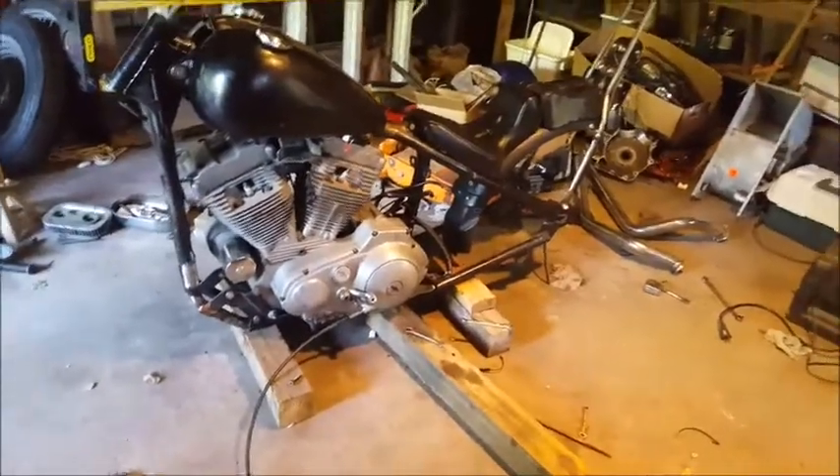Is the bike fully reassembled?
No.